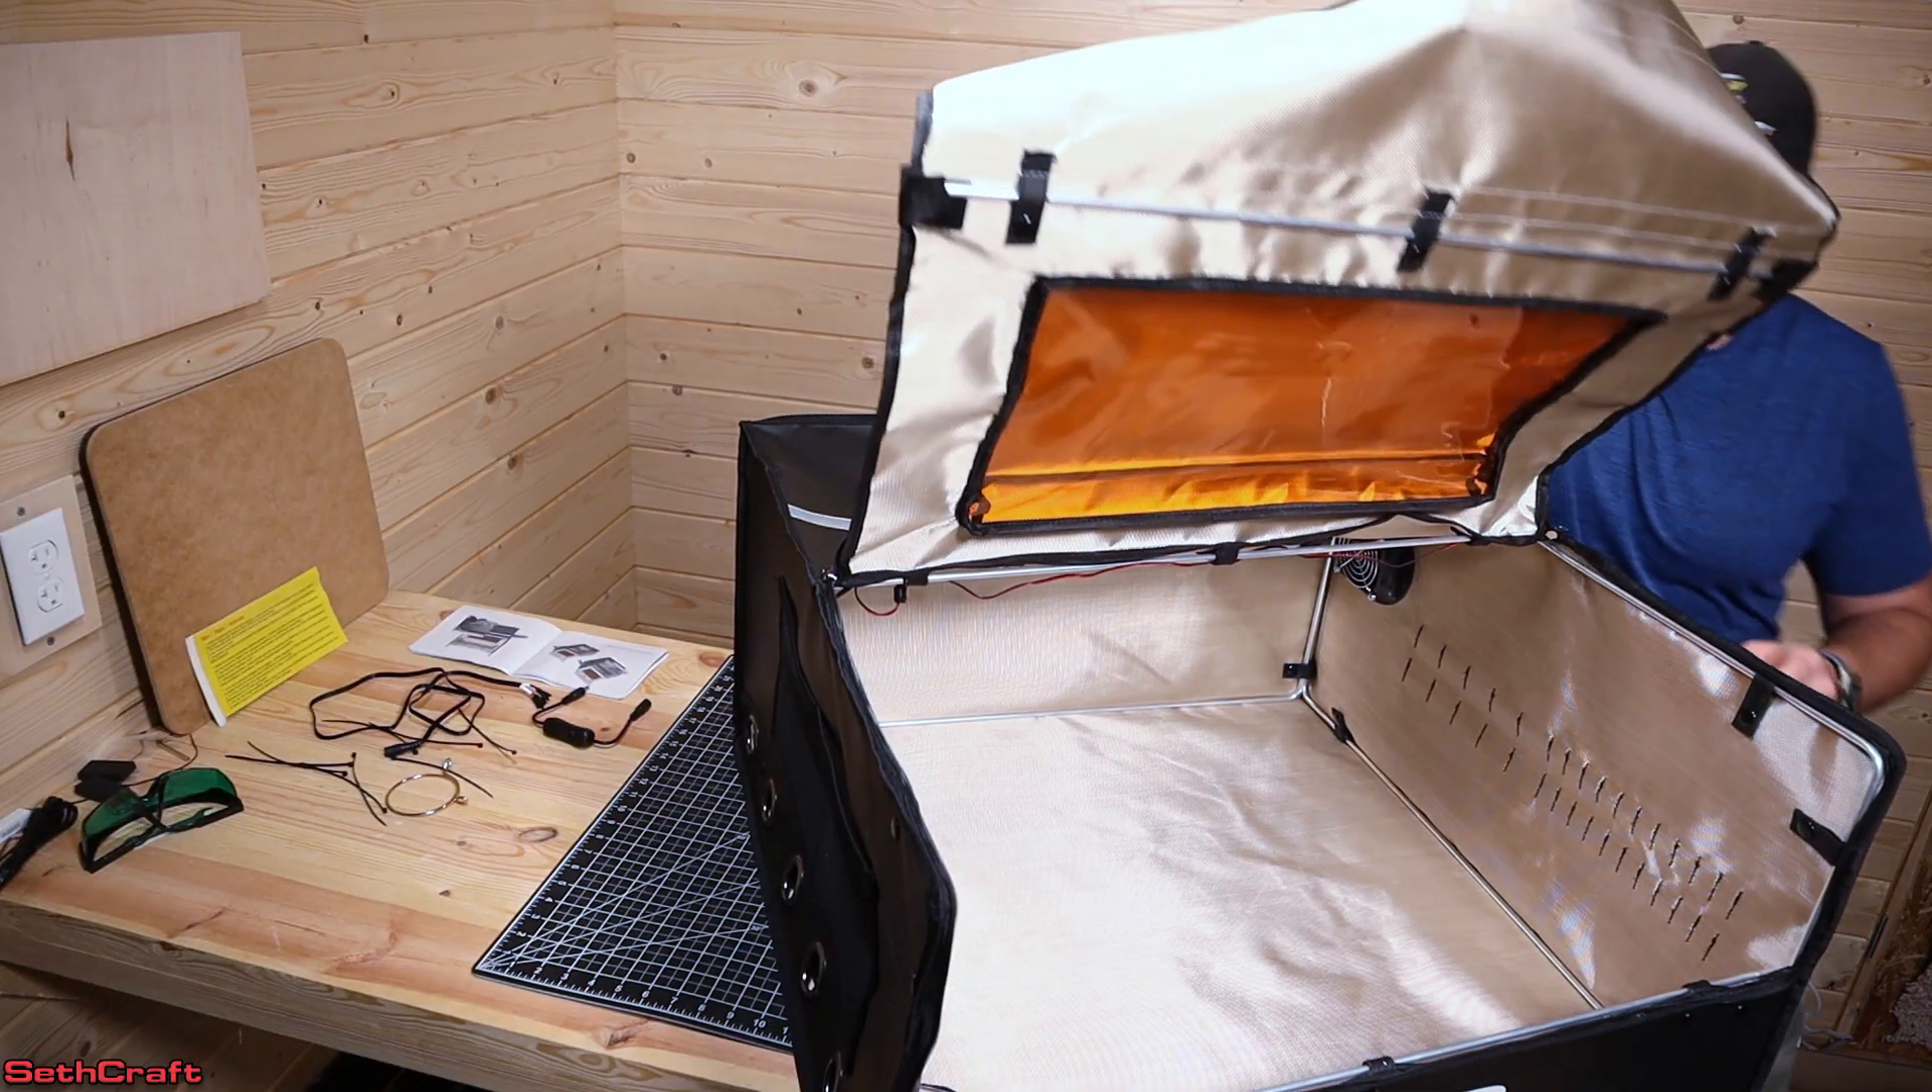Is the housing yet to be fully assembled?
No.